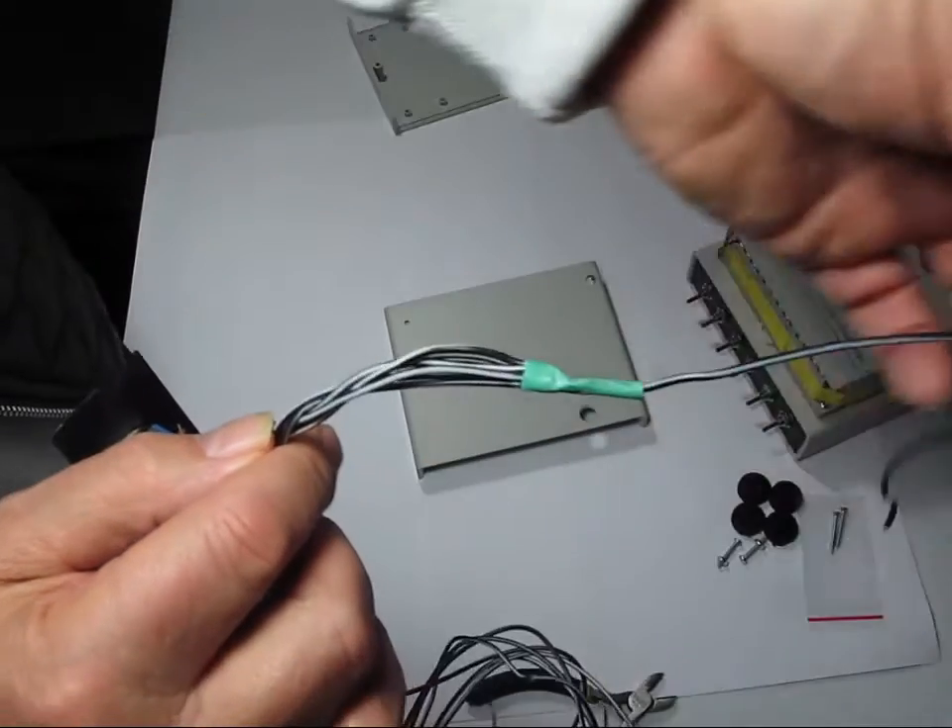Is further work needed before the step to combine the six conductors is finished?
No.